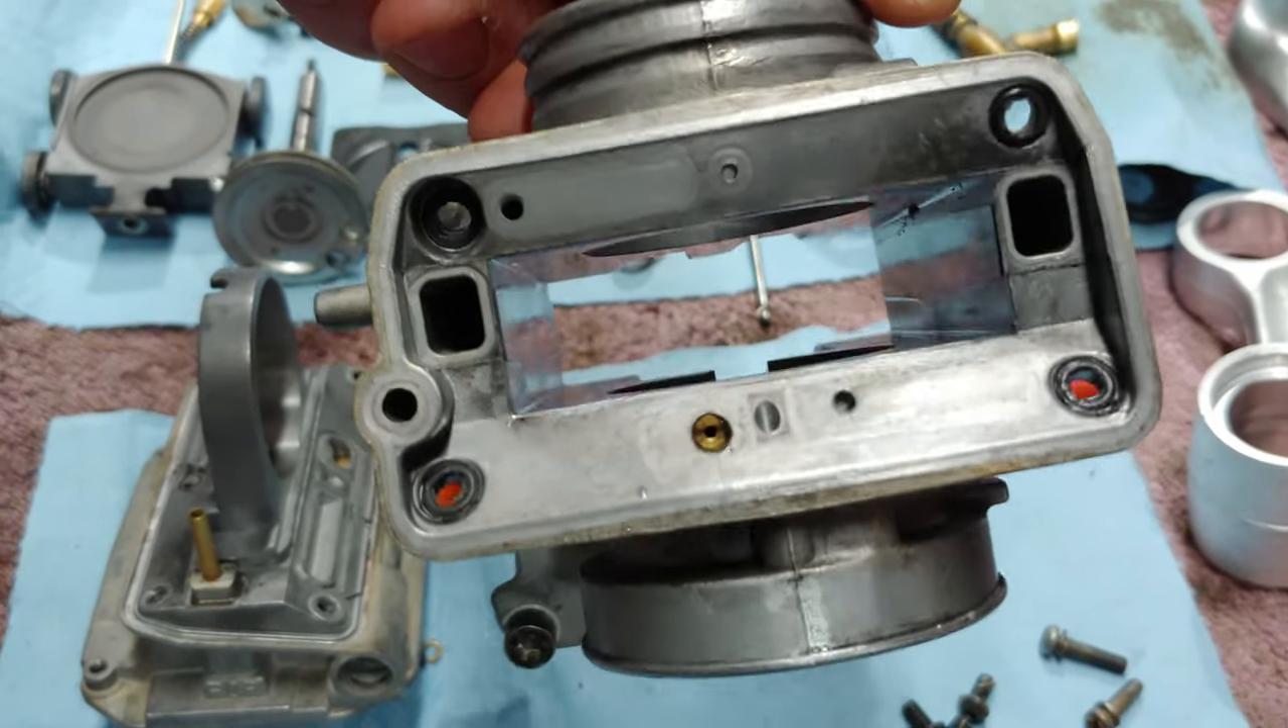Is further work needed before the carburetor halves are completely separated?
No.